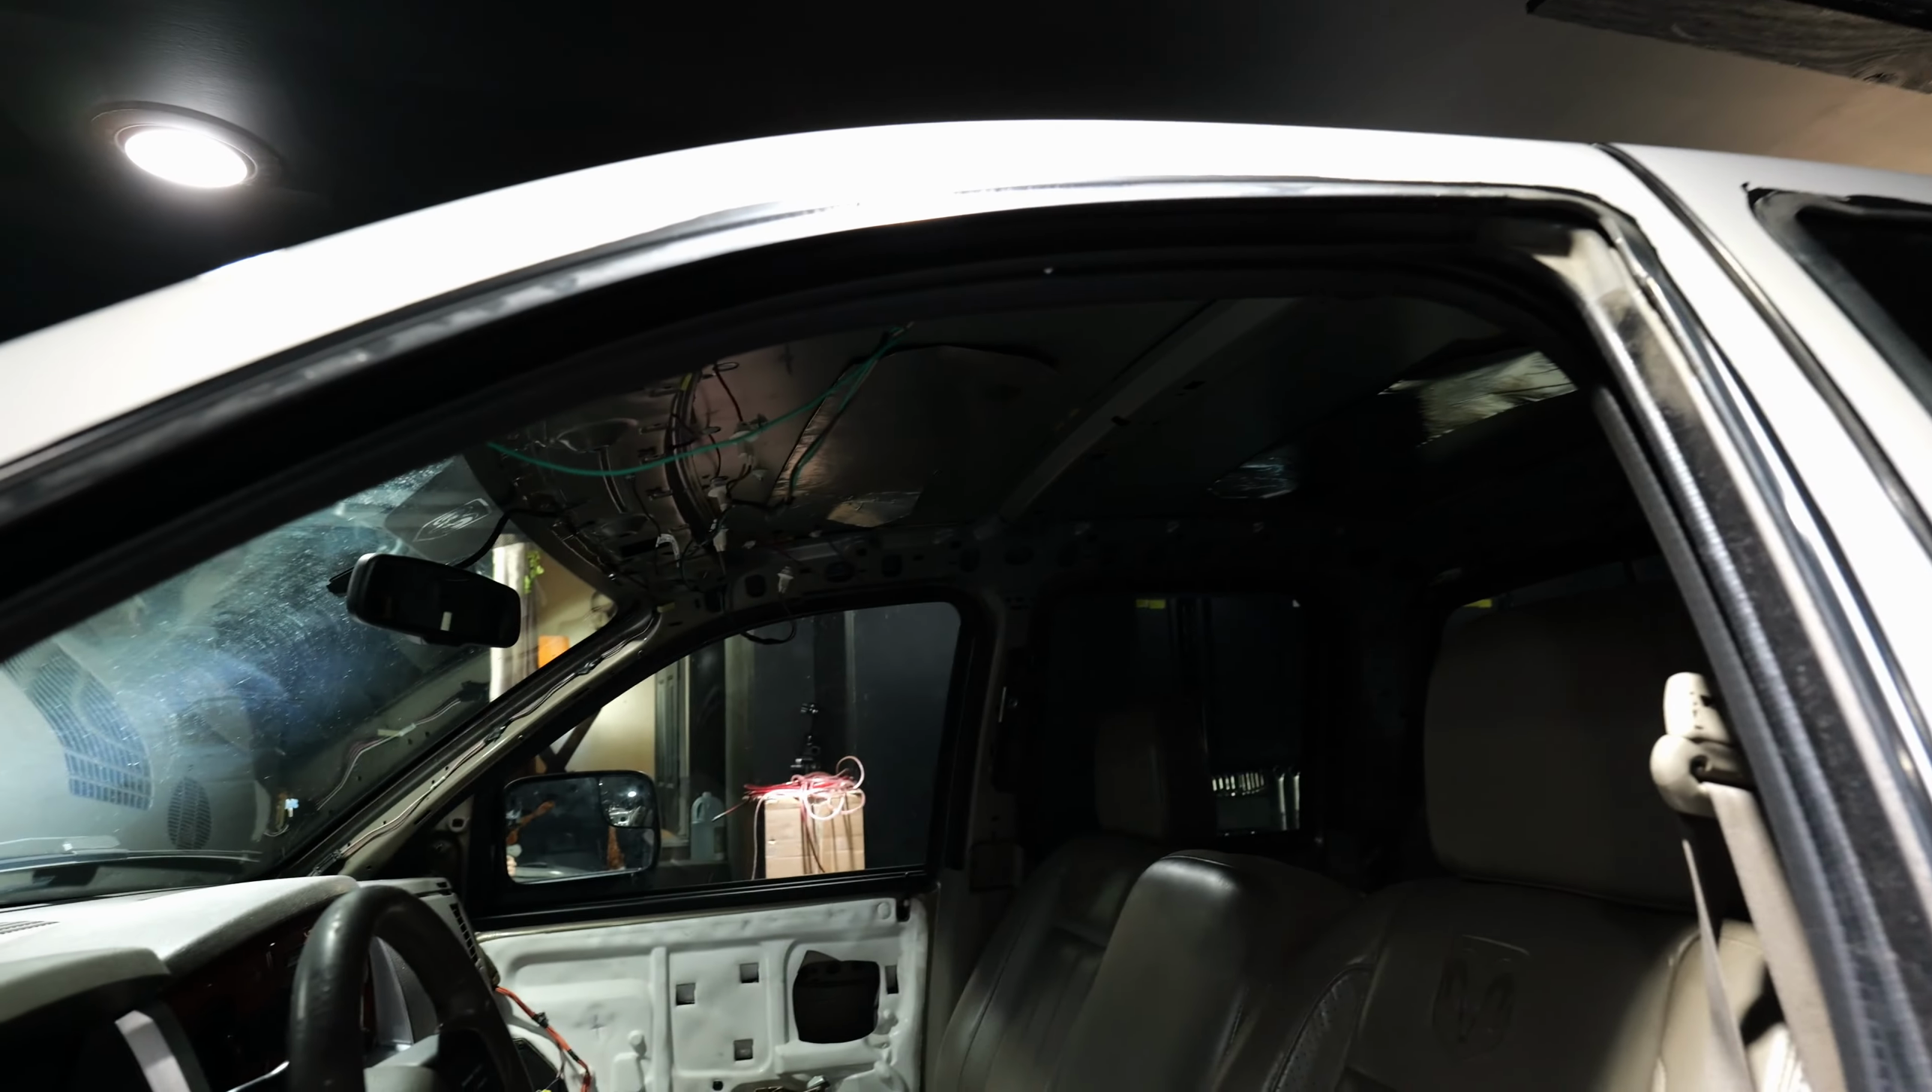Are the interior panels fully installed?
No.